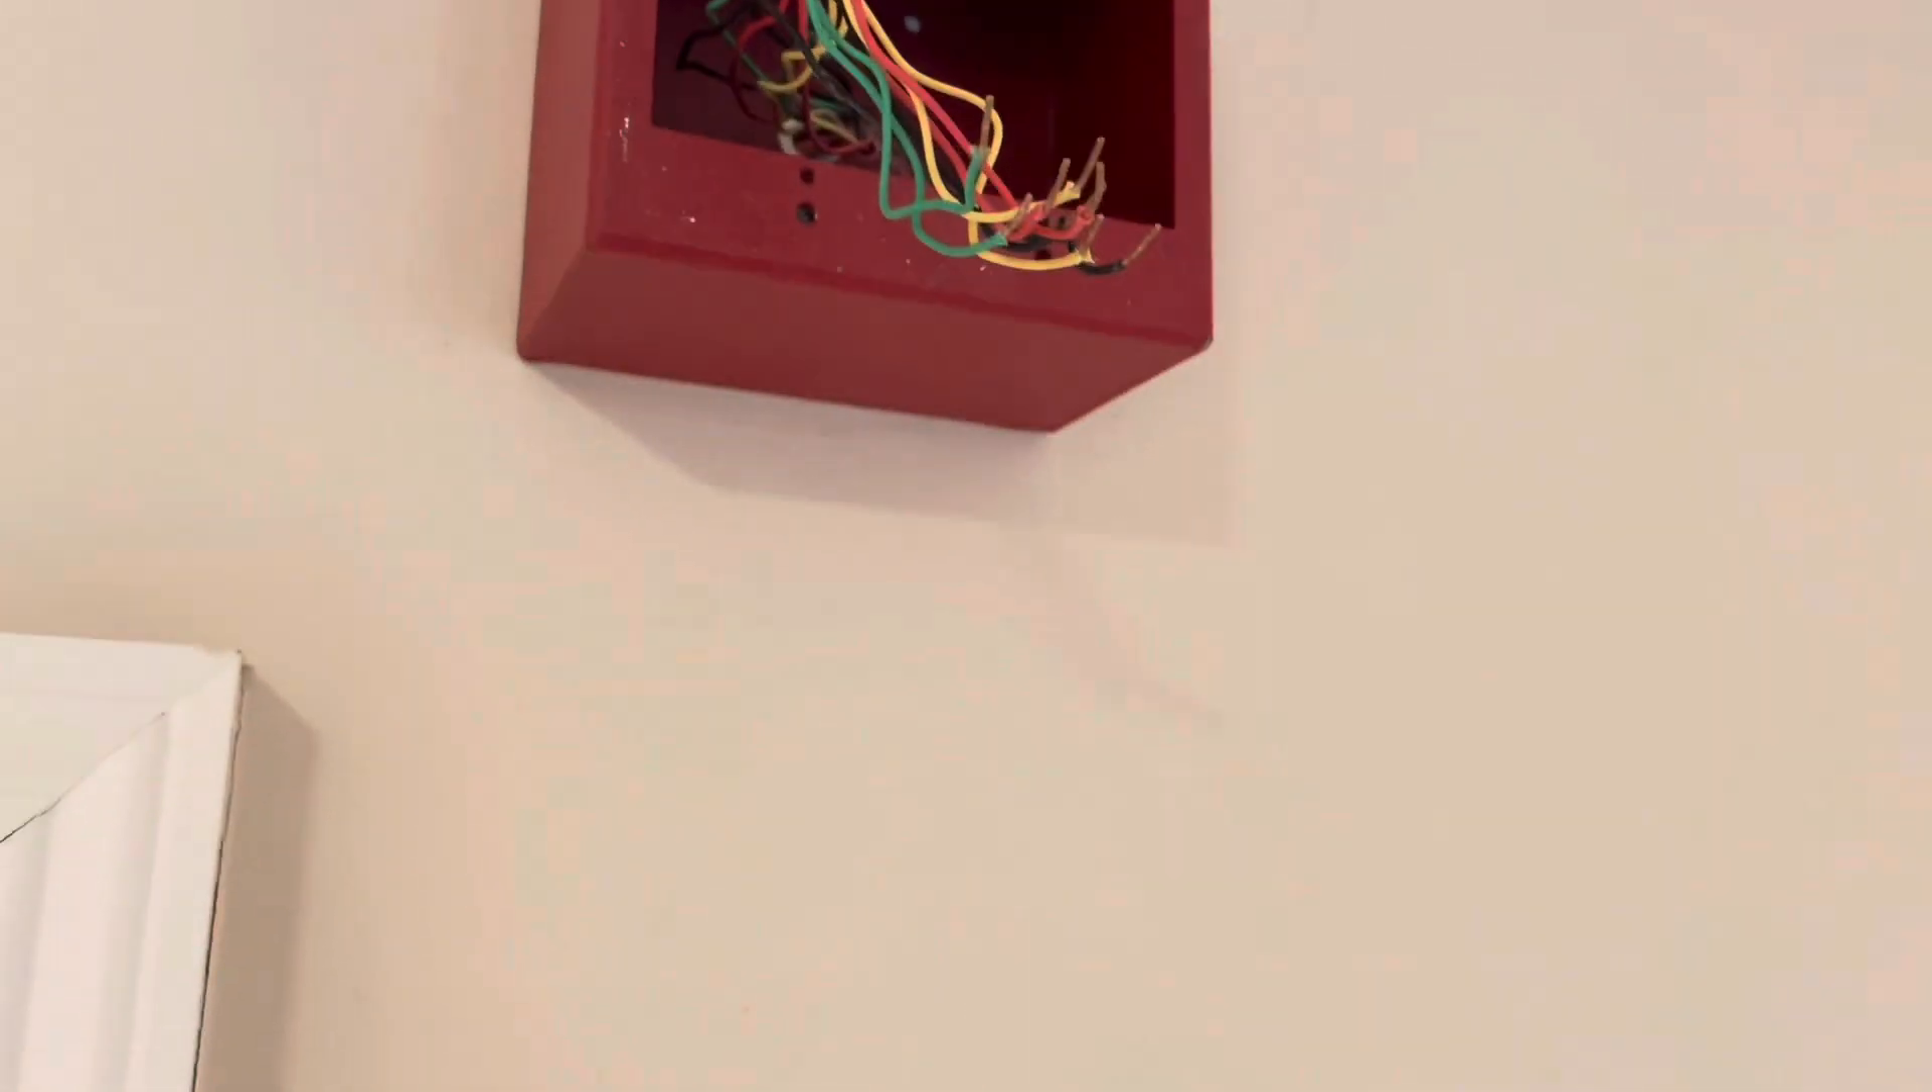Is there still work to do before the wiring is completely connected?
Yes.